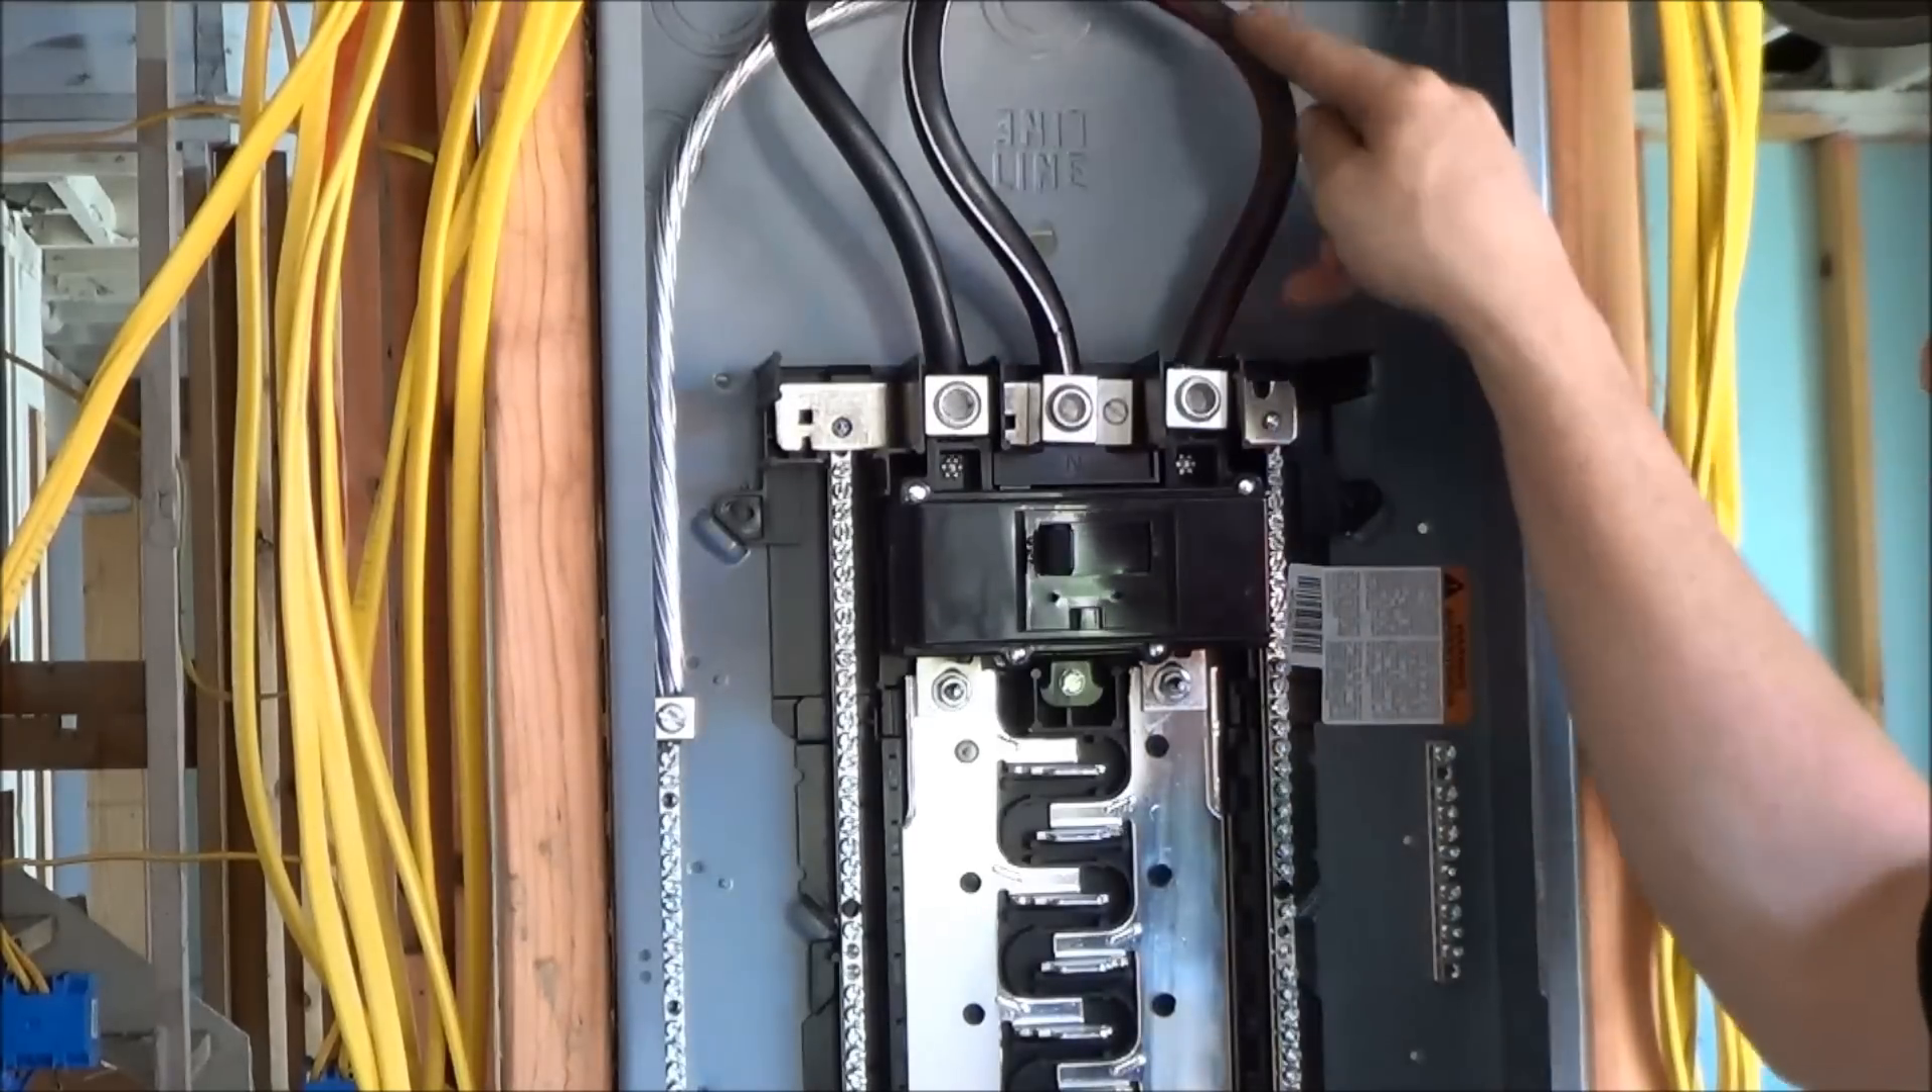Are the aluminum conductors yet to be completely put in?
No.